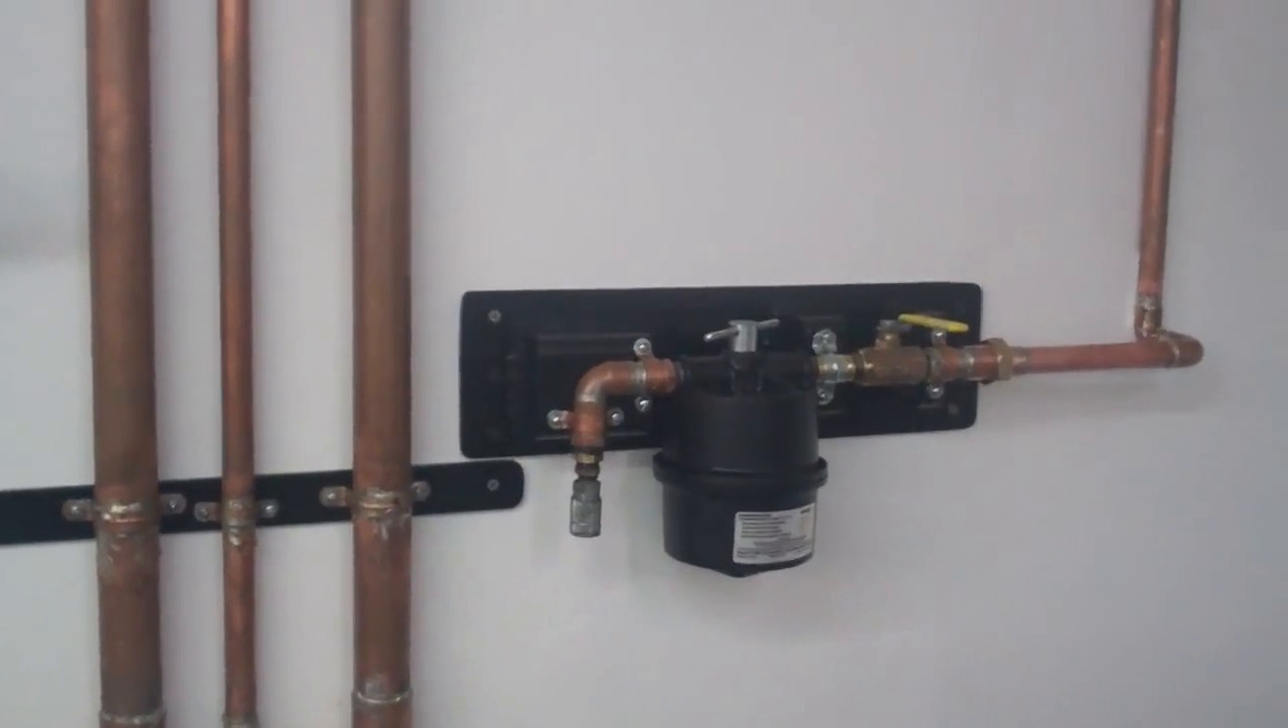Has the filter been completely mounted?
Yes.